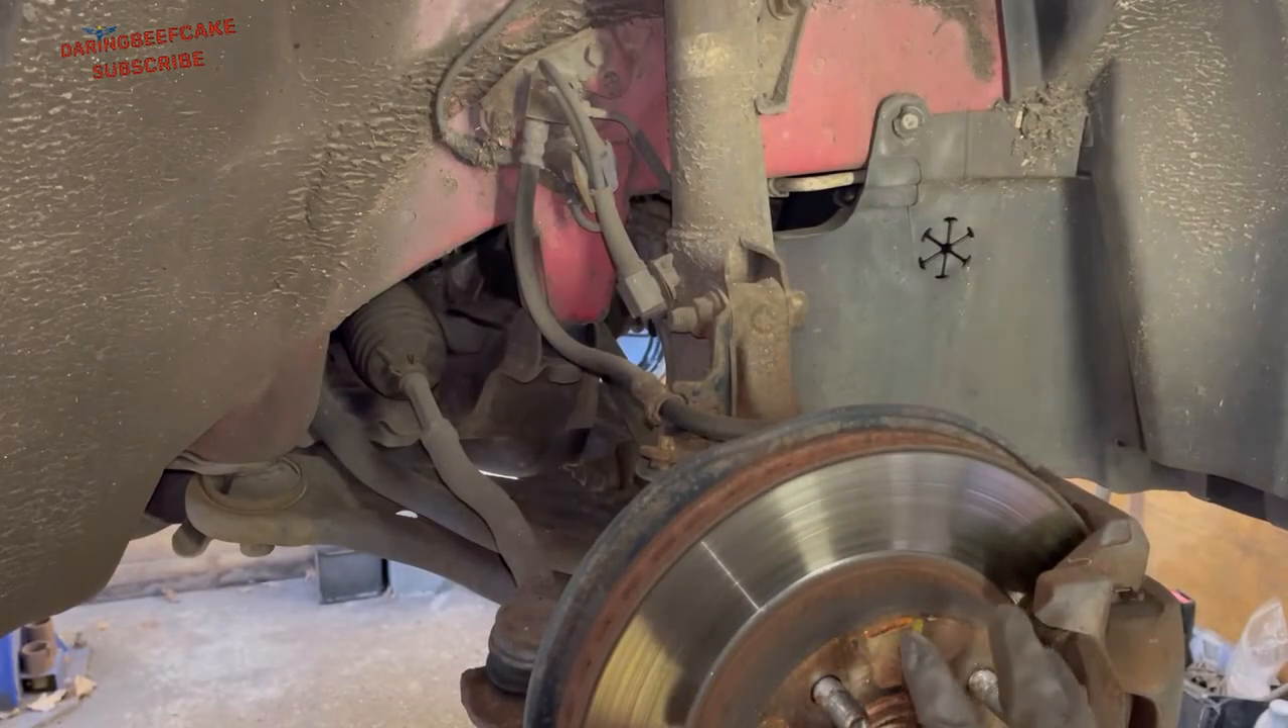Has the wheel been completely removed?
Yes.